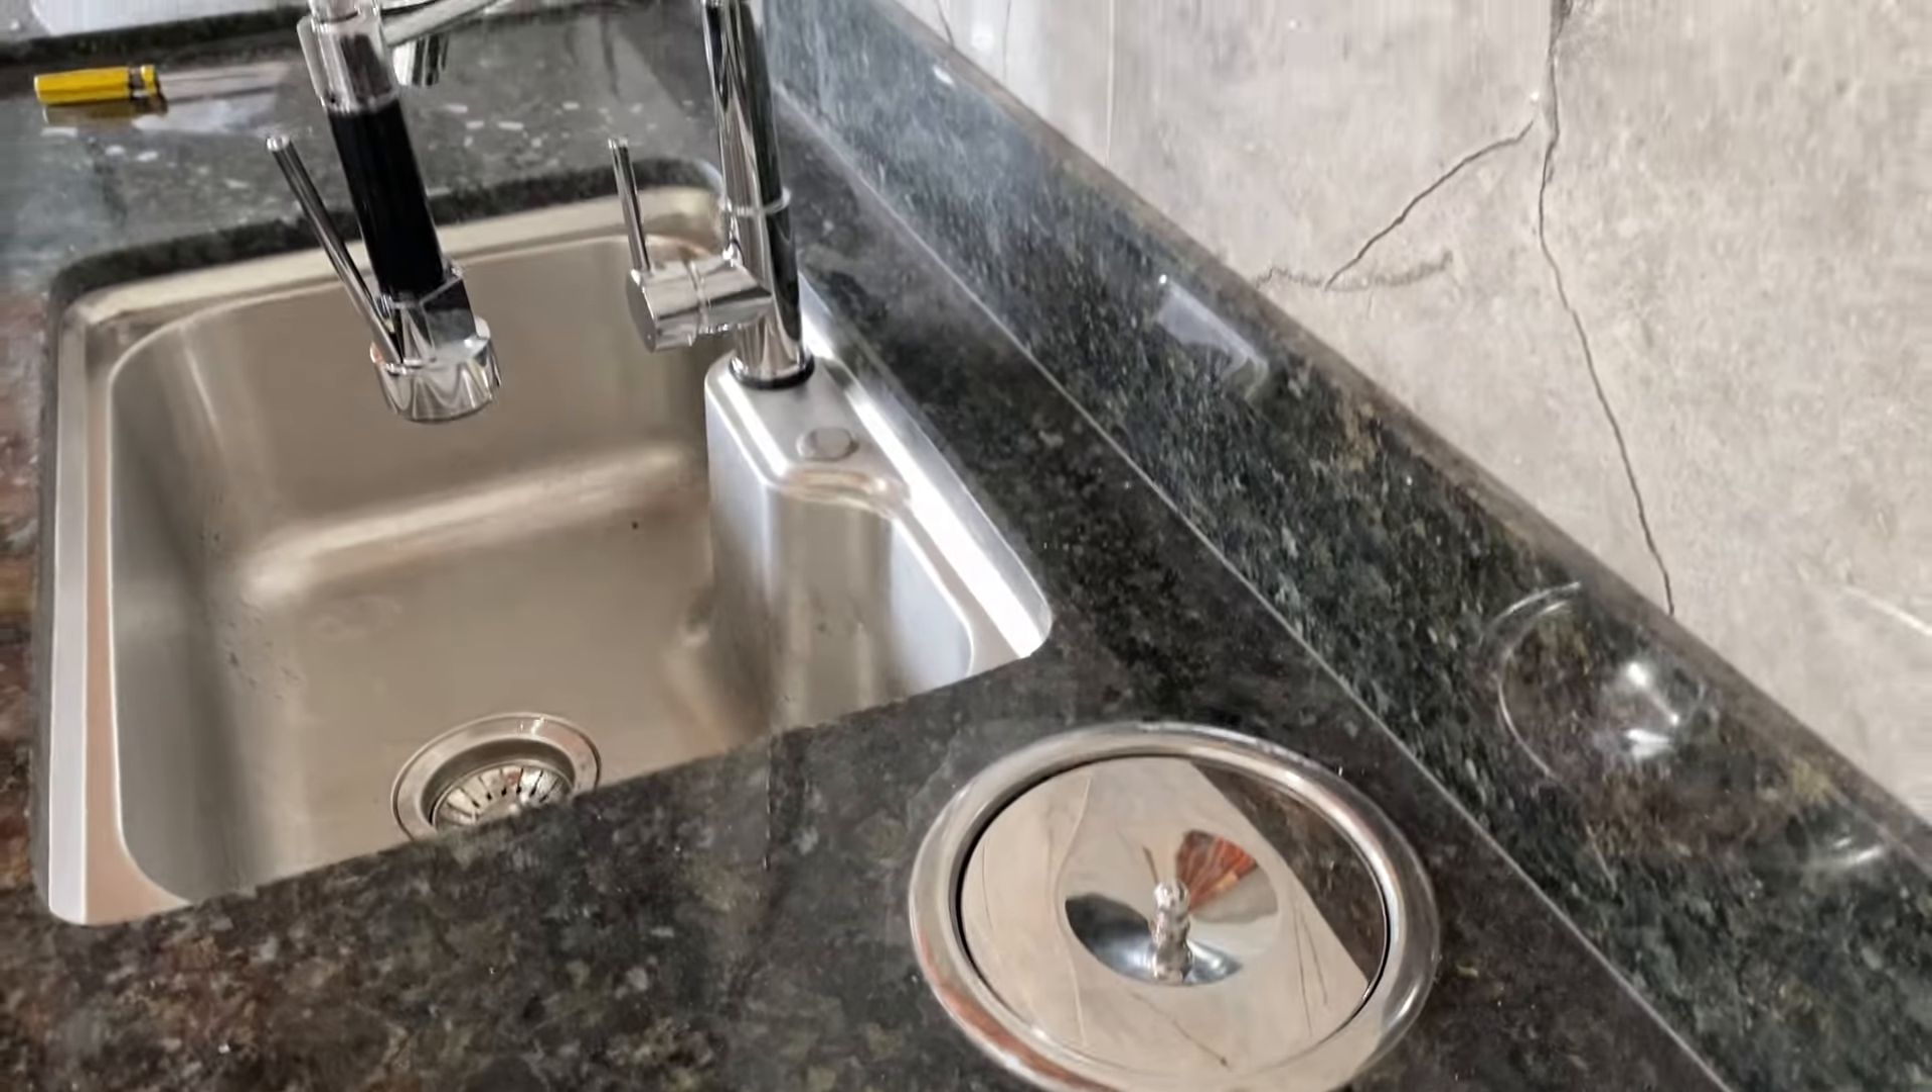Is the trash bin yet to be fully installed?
No.